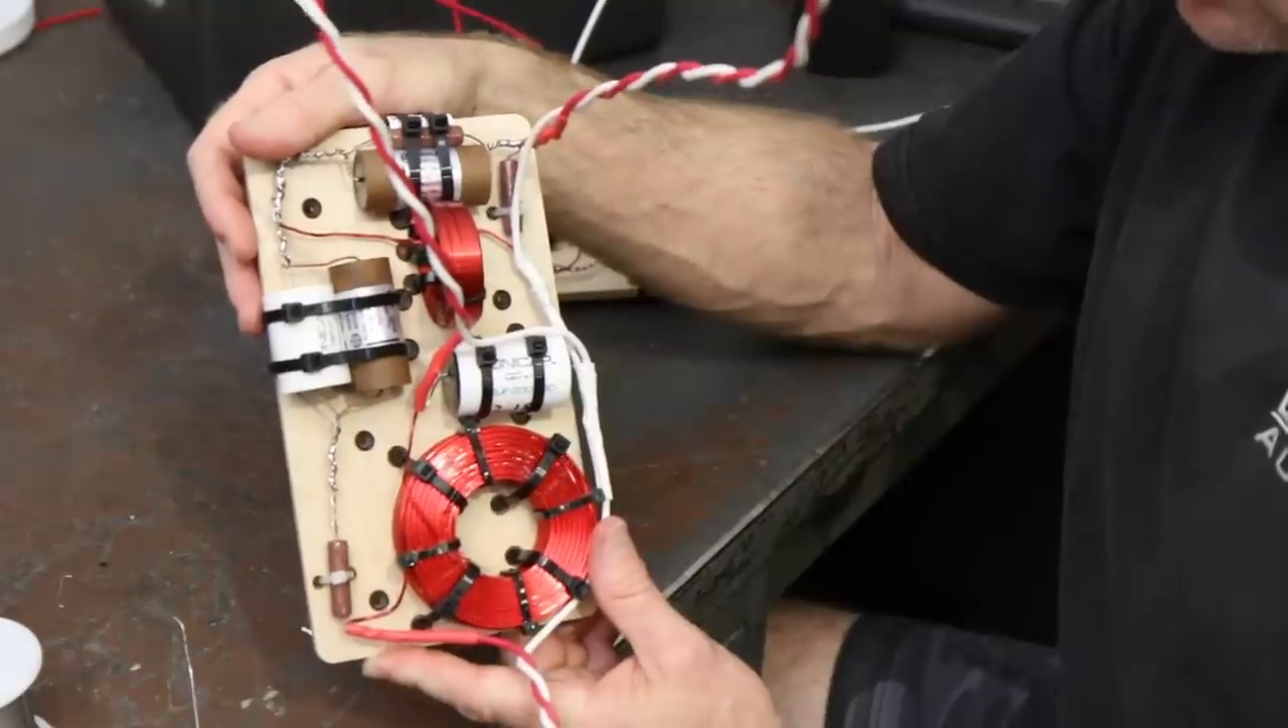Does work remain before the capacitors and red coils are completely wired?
No.